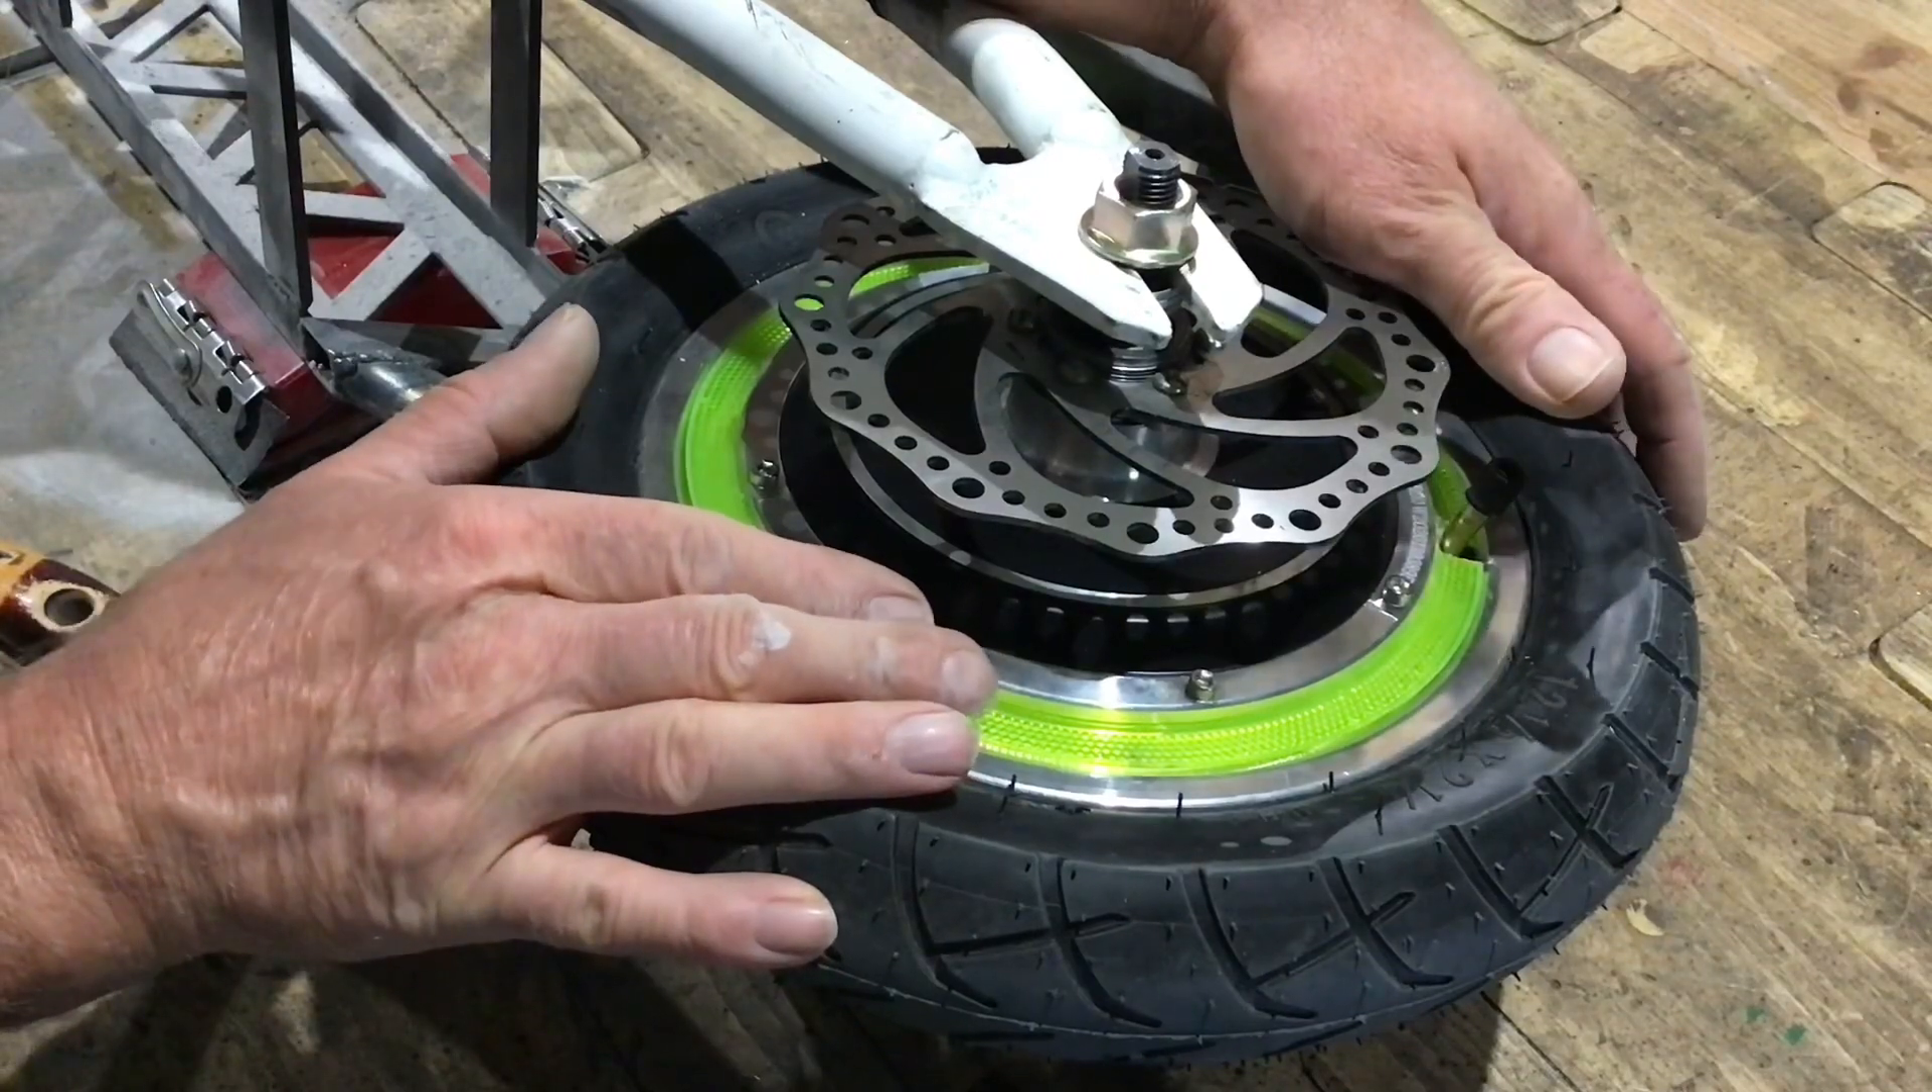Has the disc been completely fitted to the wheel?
Yes.